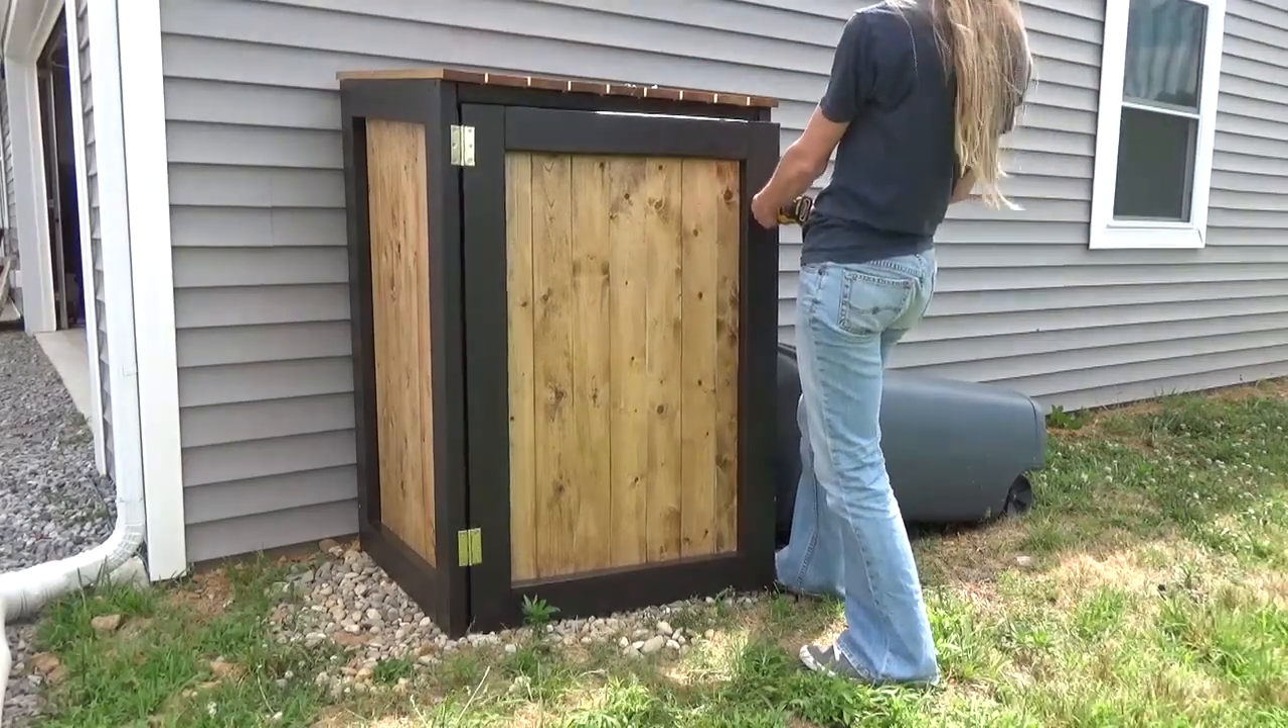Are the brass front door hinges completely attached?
Yes.